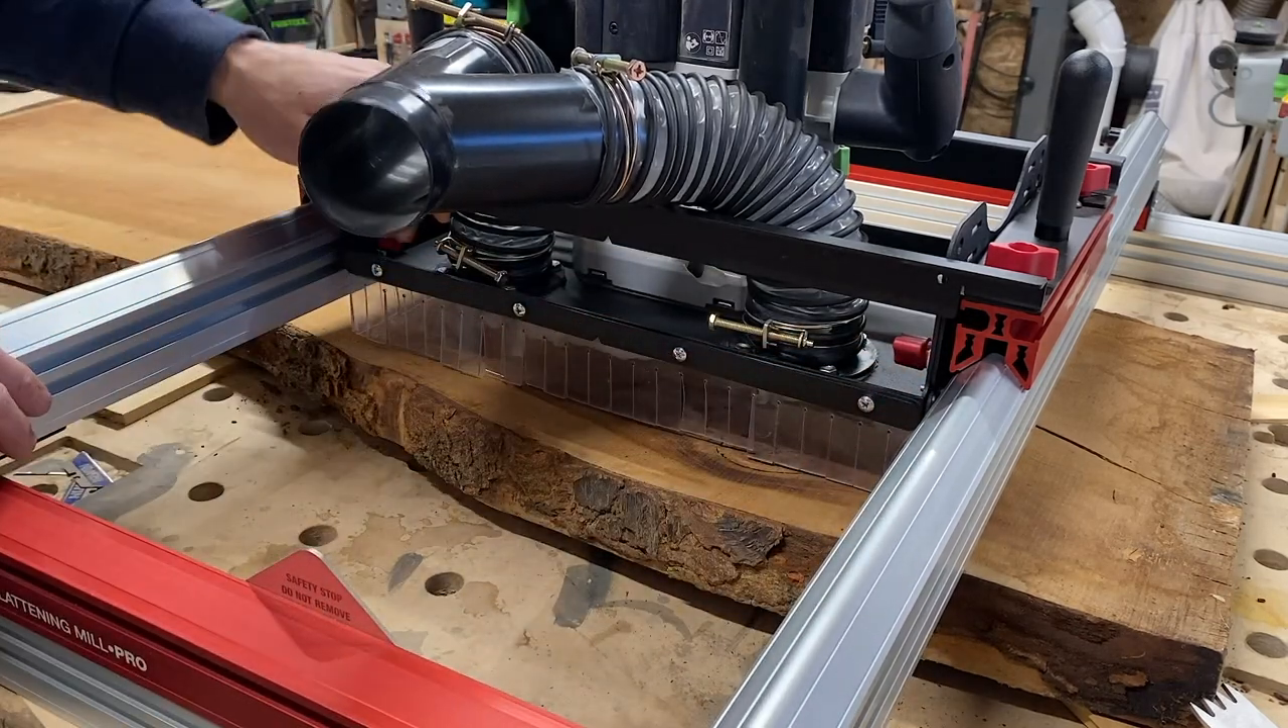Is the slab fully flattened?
No.